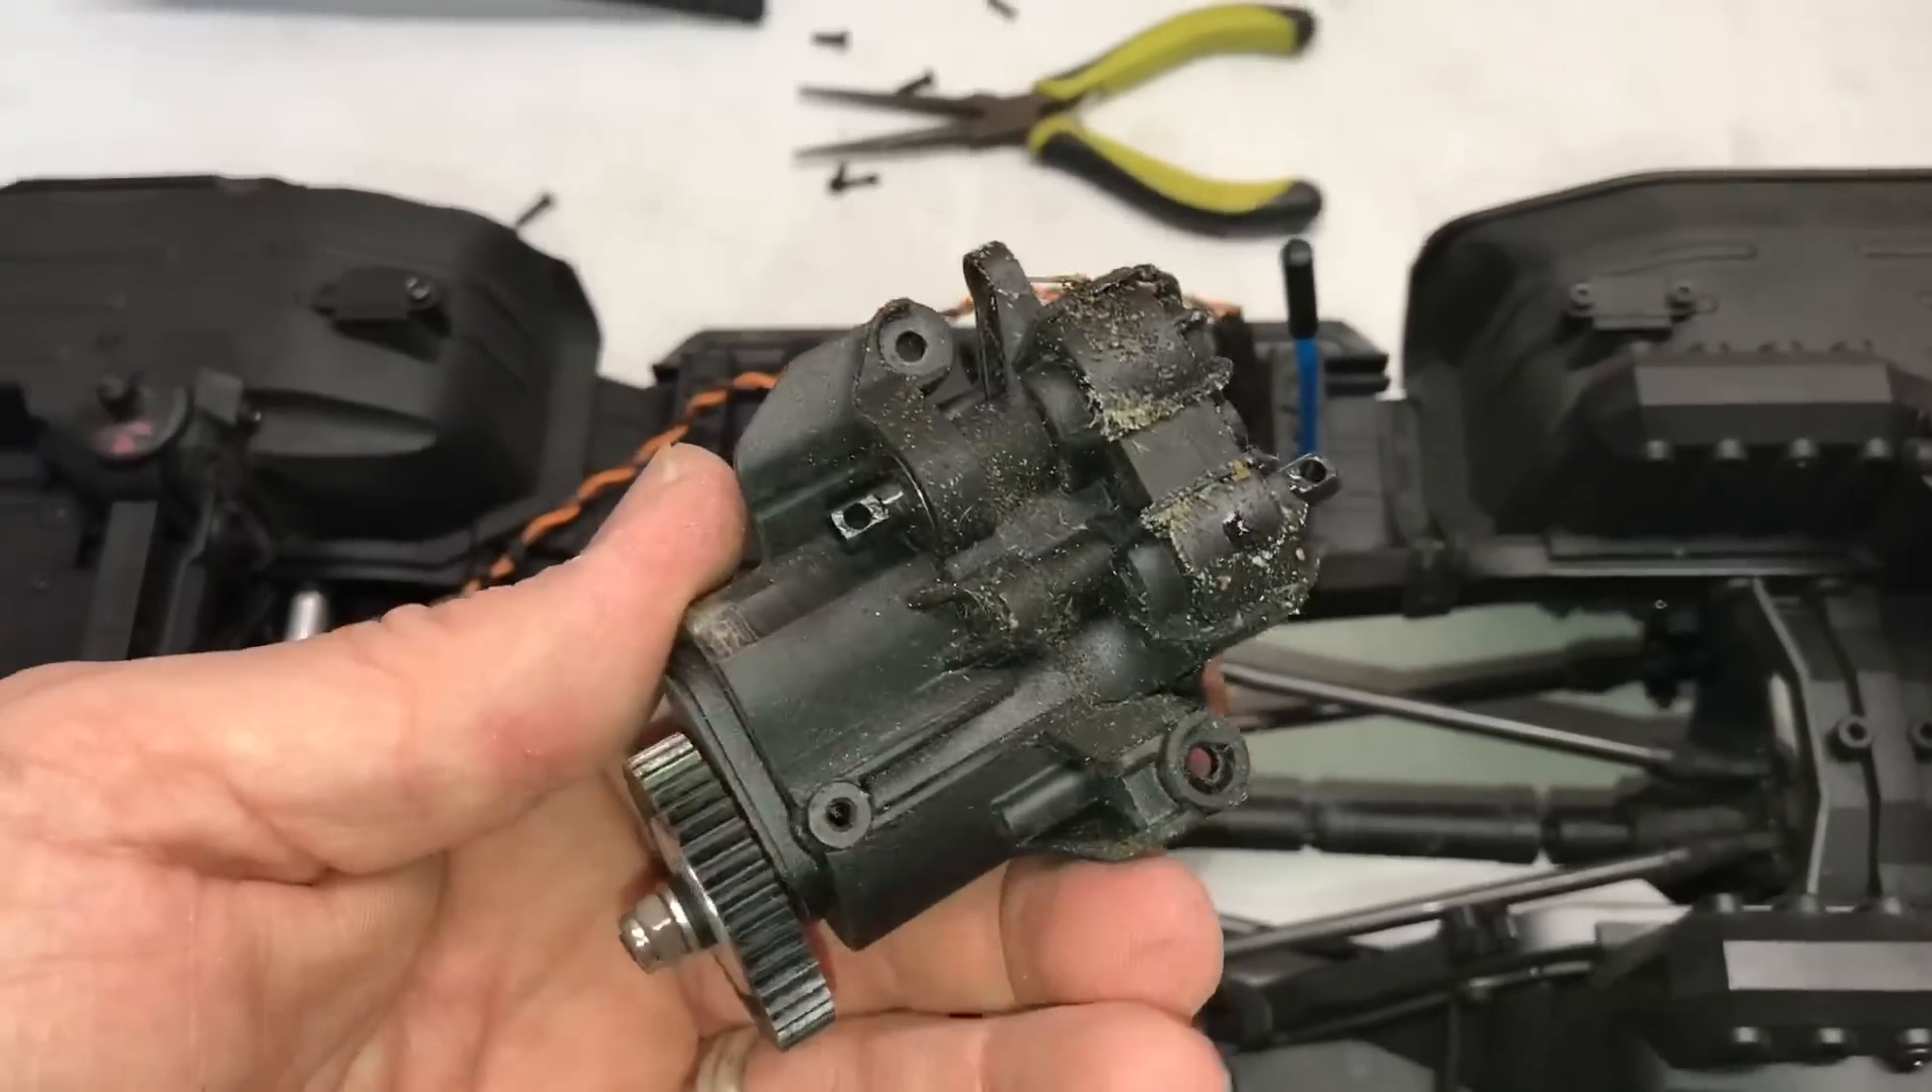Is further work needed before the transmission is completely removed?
No.